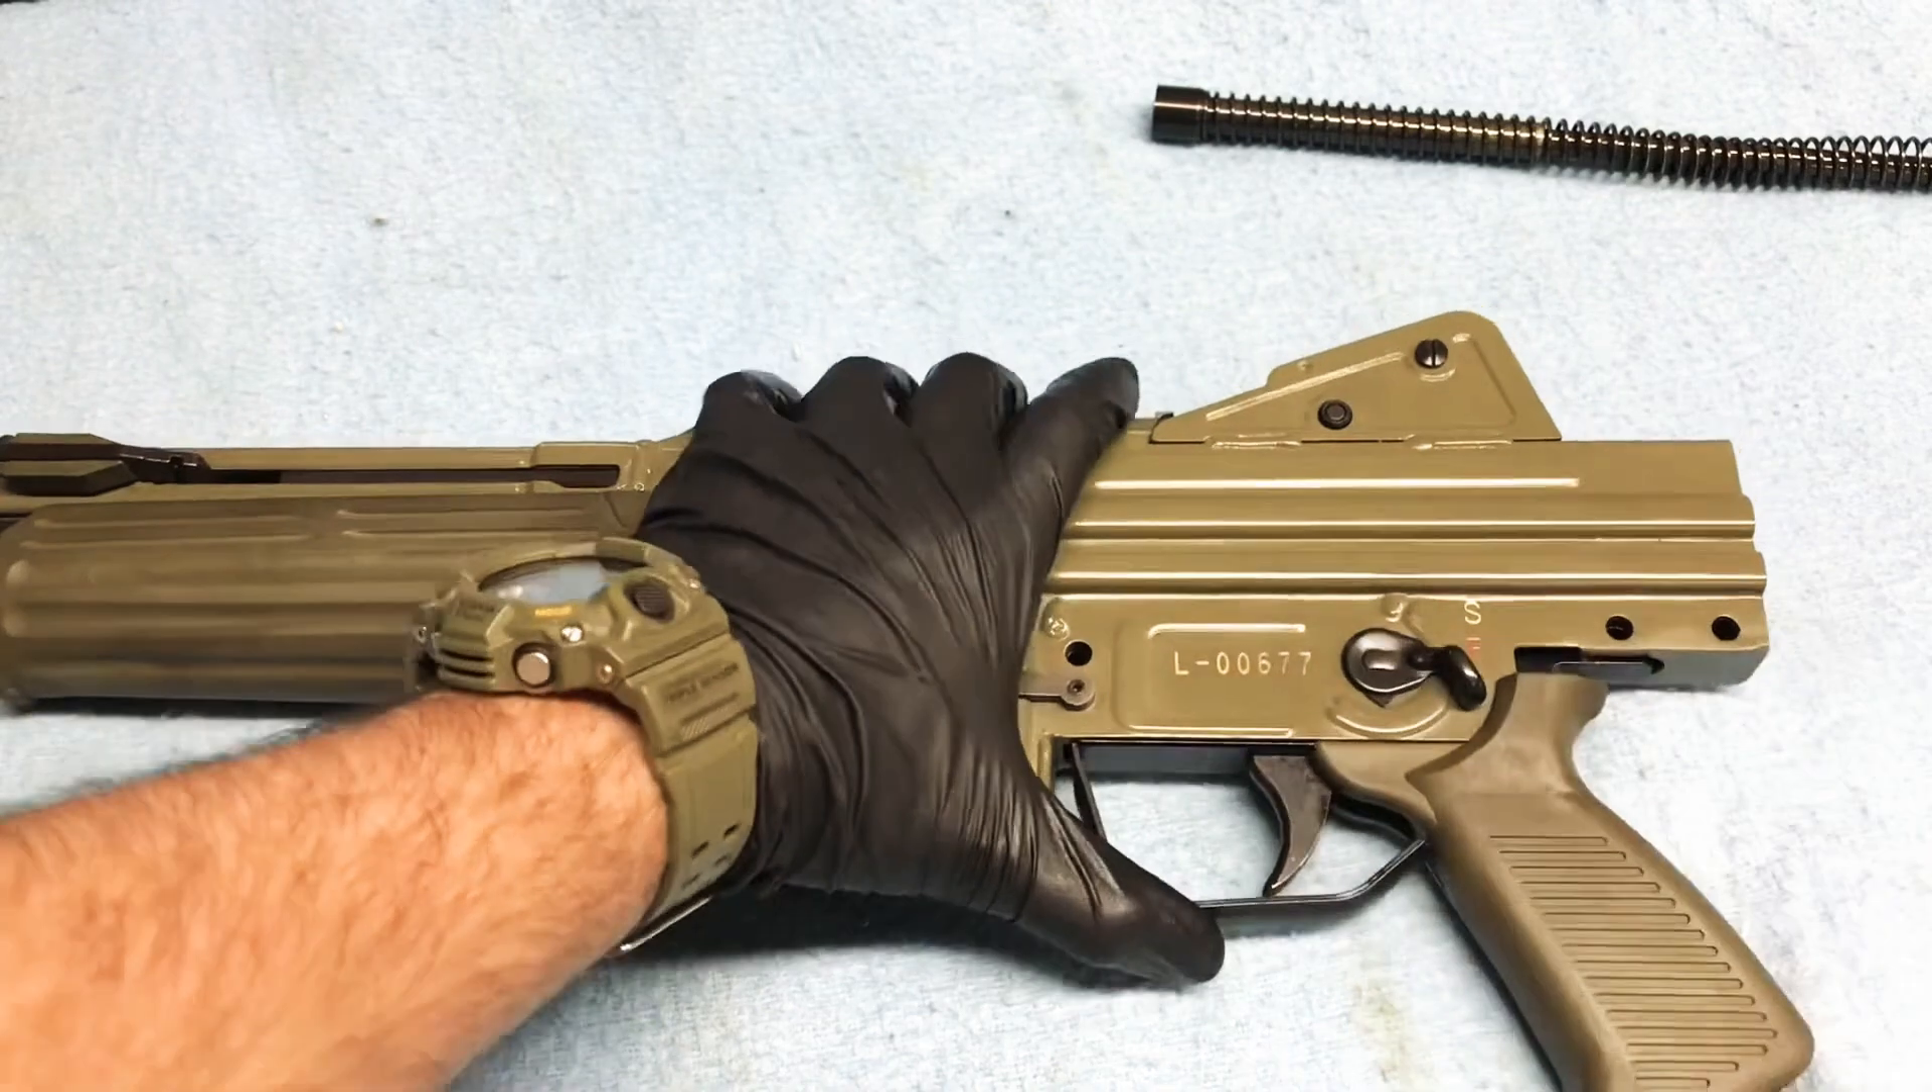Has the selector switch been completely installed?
Yes.